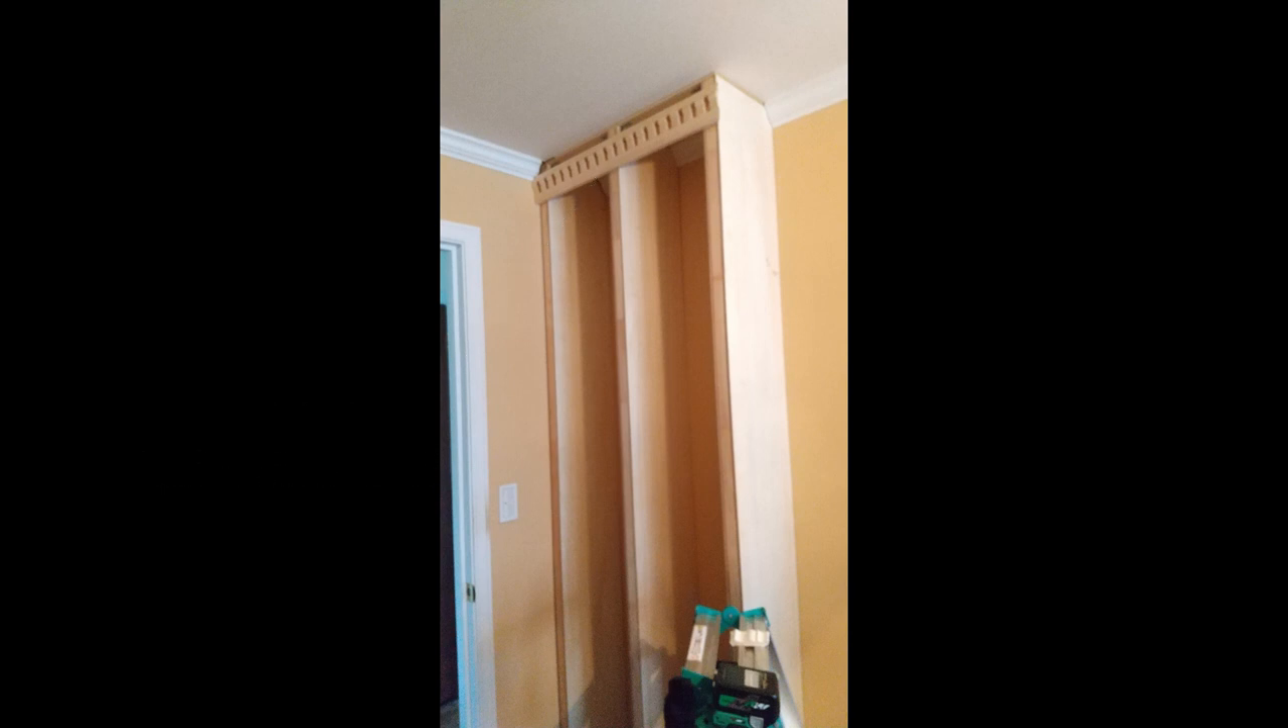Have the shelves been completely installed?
No.